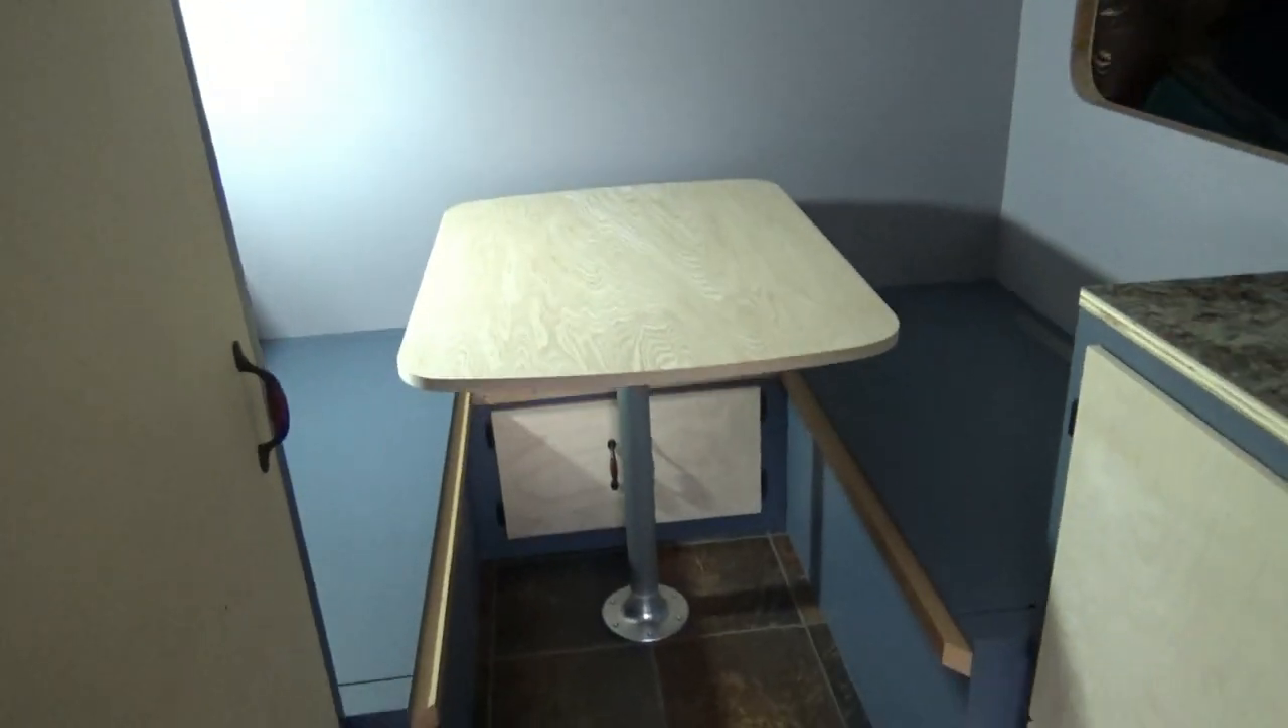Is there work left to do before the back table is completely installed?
No.